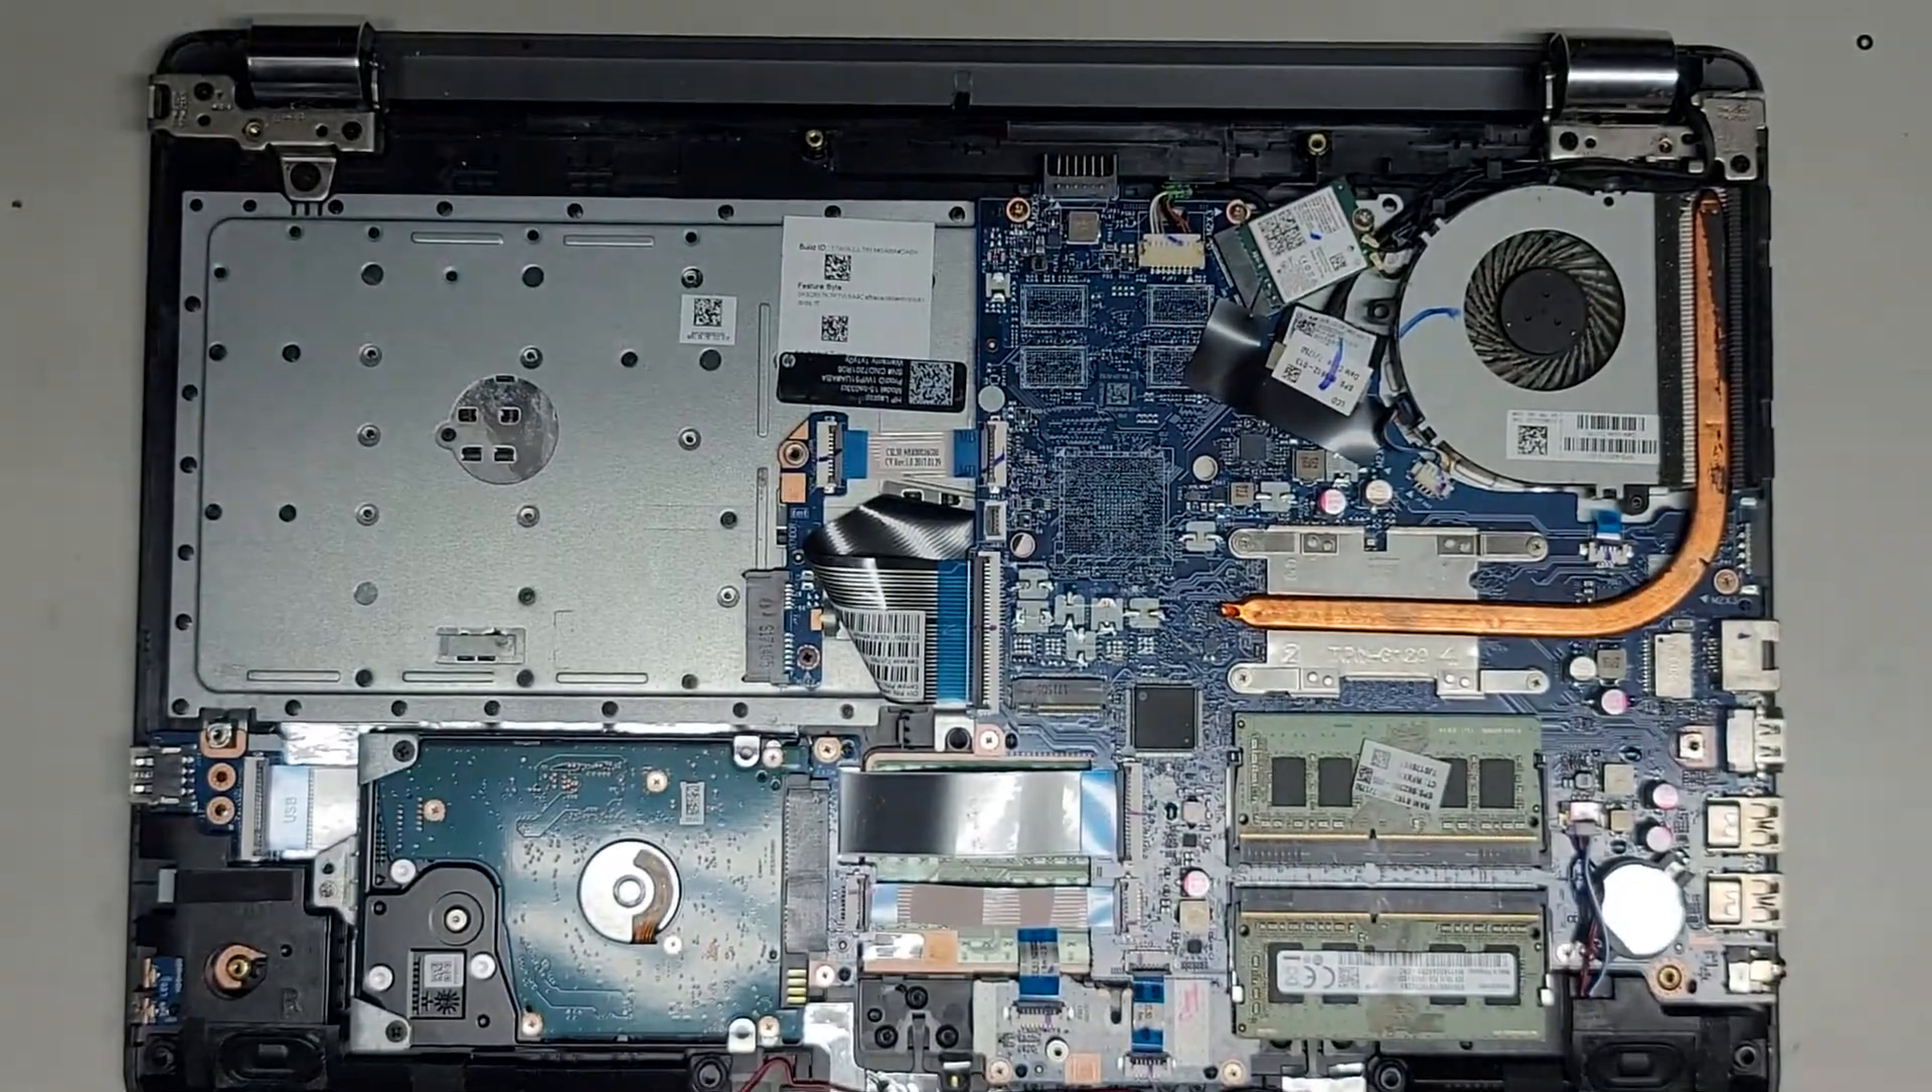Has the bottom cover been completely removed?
Yes.